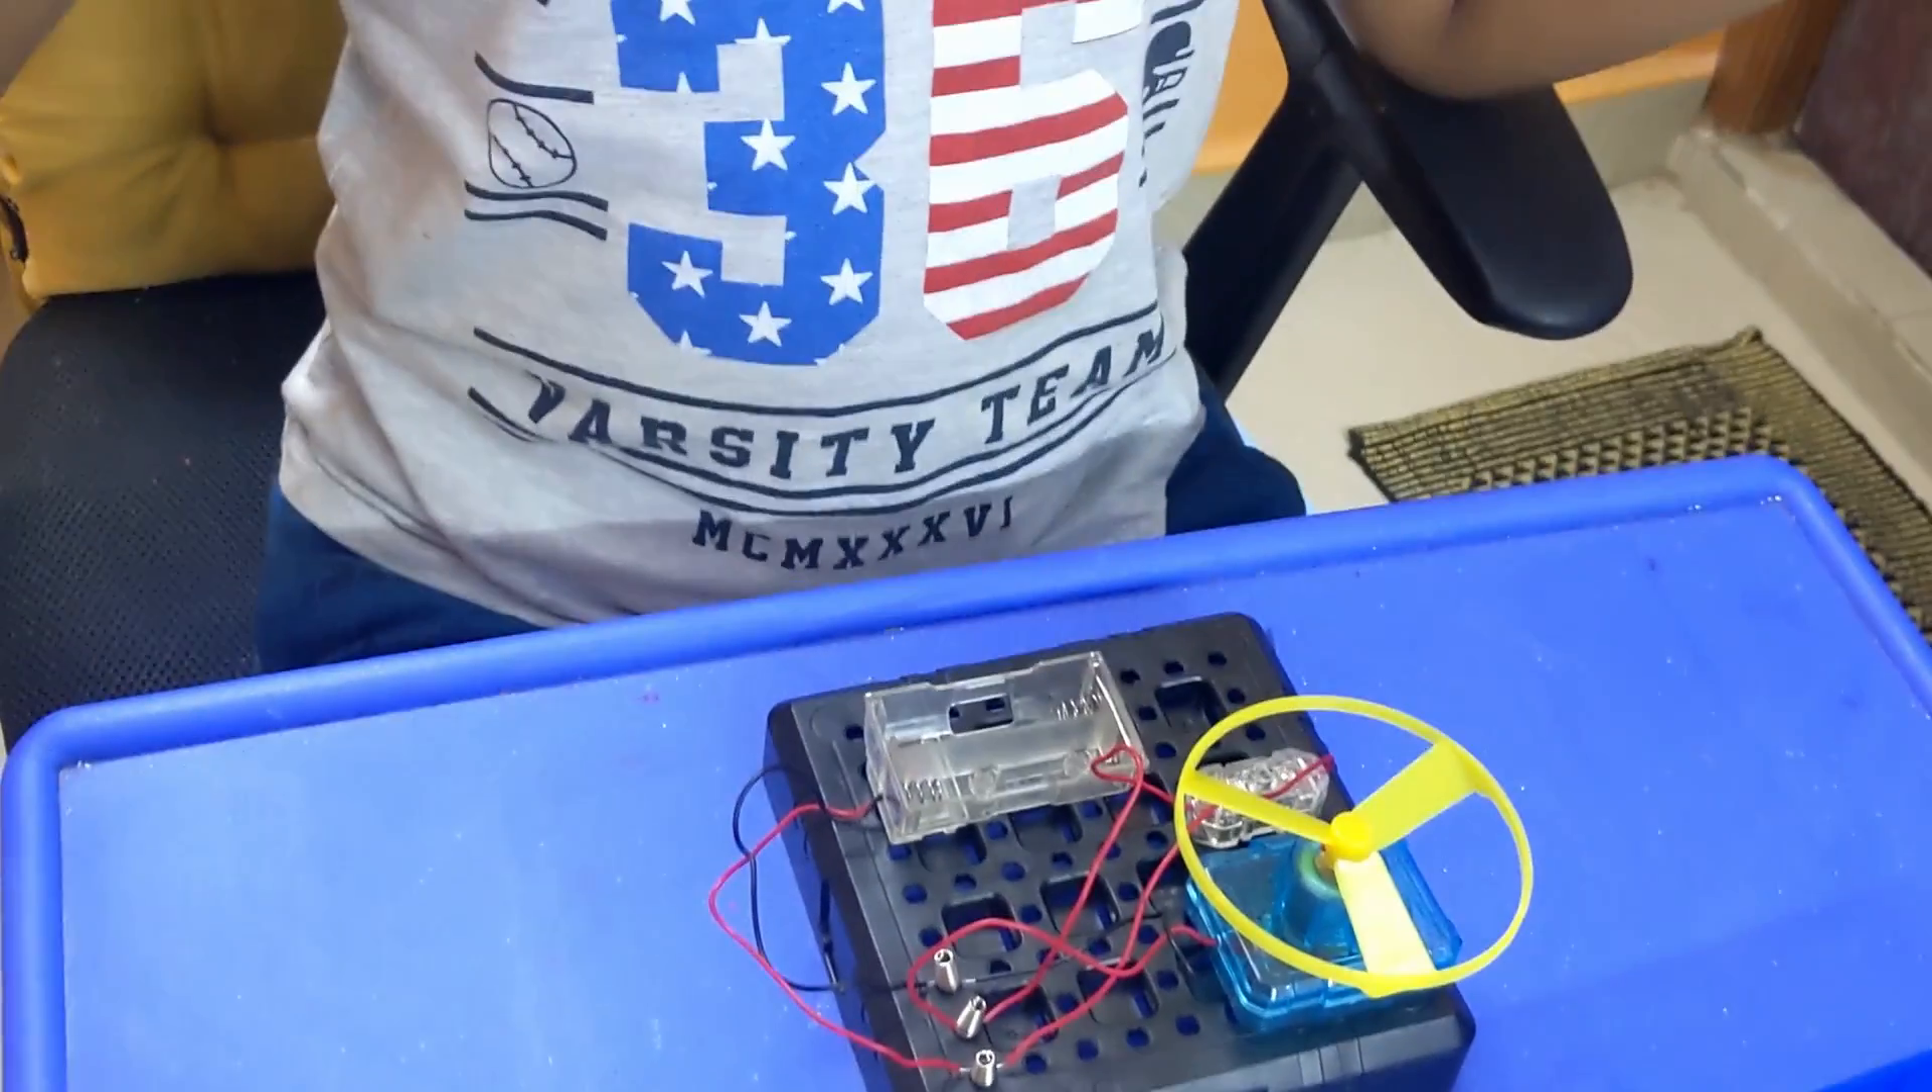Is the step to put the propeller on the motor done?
Yes.